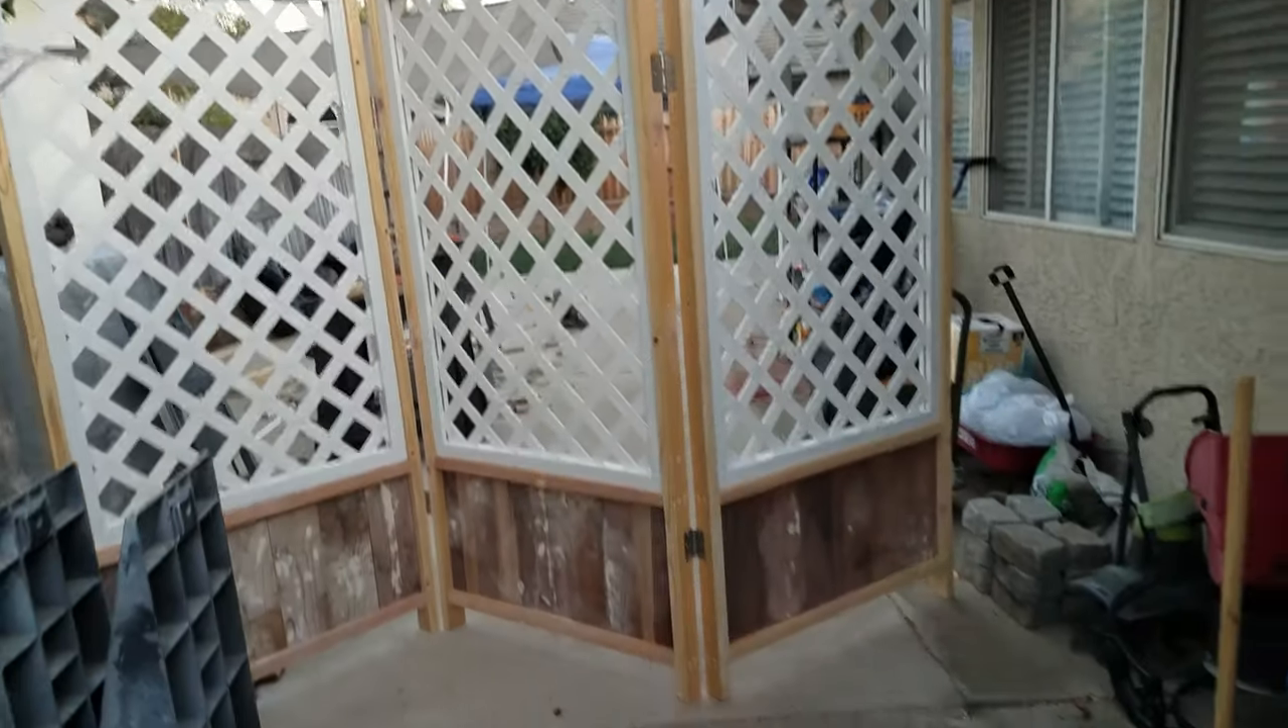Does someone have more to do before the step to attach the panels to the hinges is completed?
No.